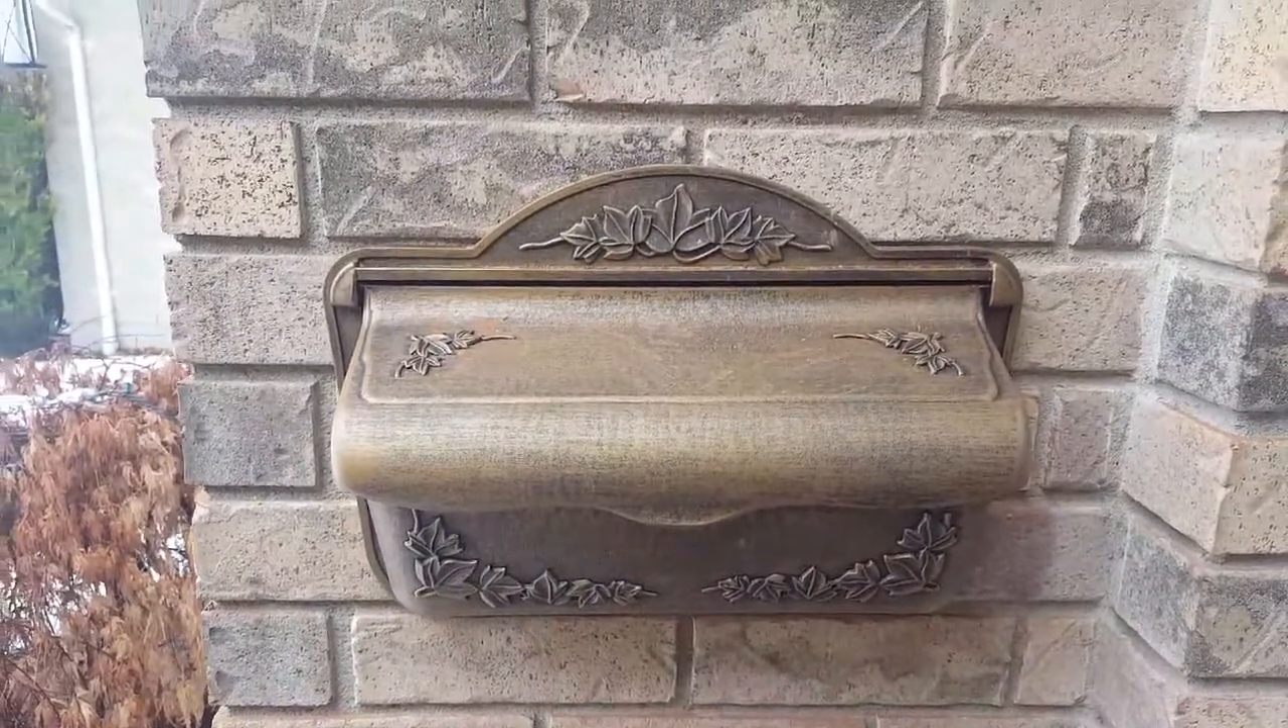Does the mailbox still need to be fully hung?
No.